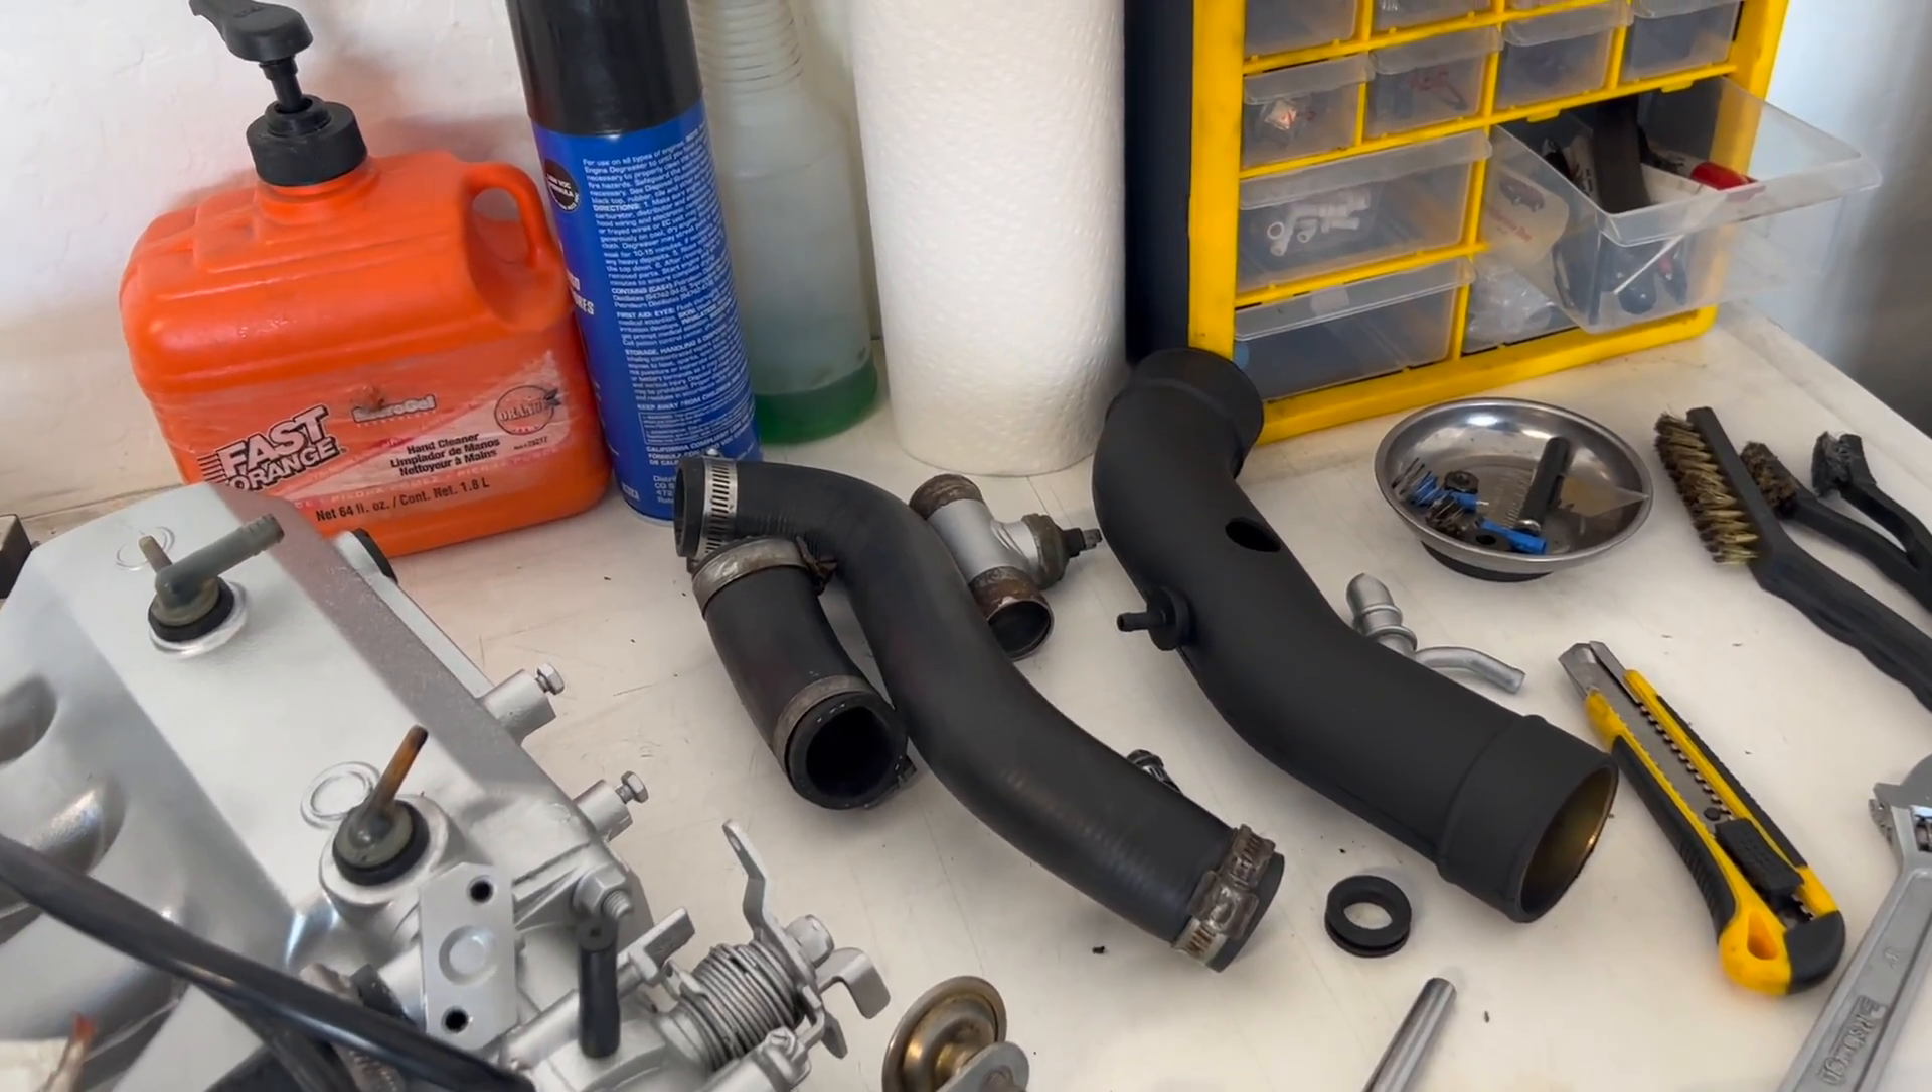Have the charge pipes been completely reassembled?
No.